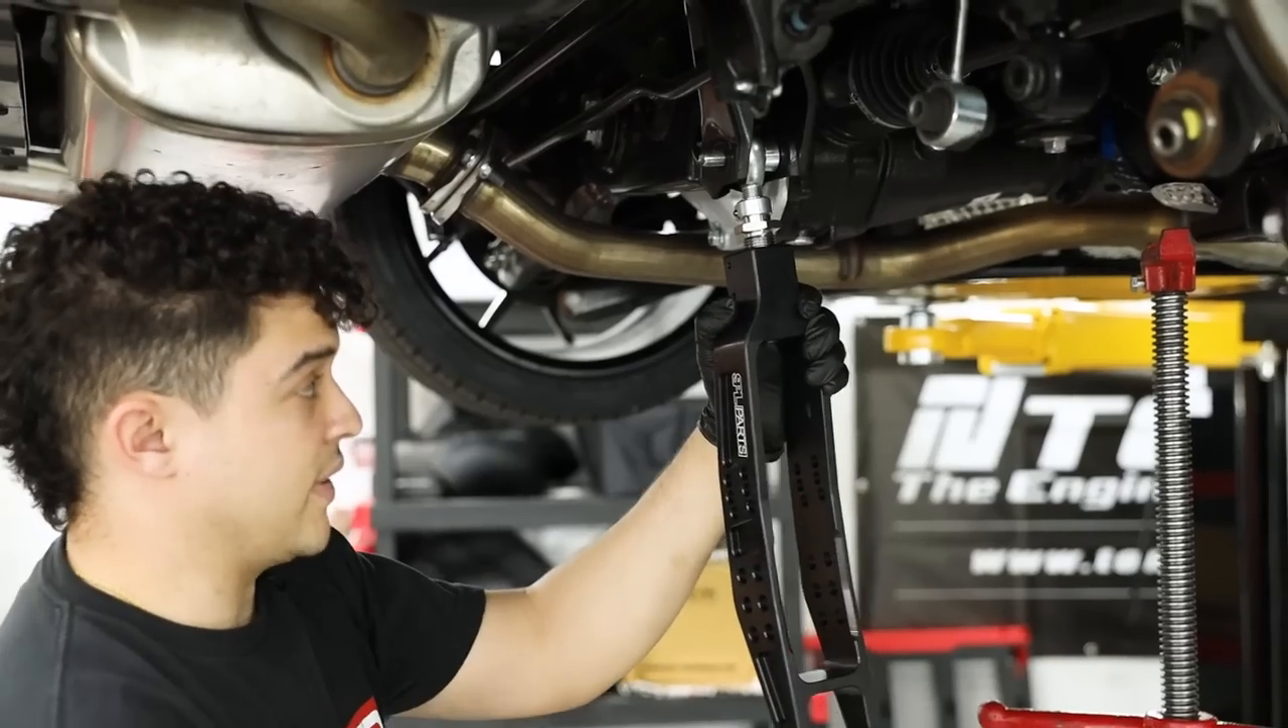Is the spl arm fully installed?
No.